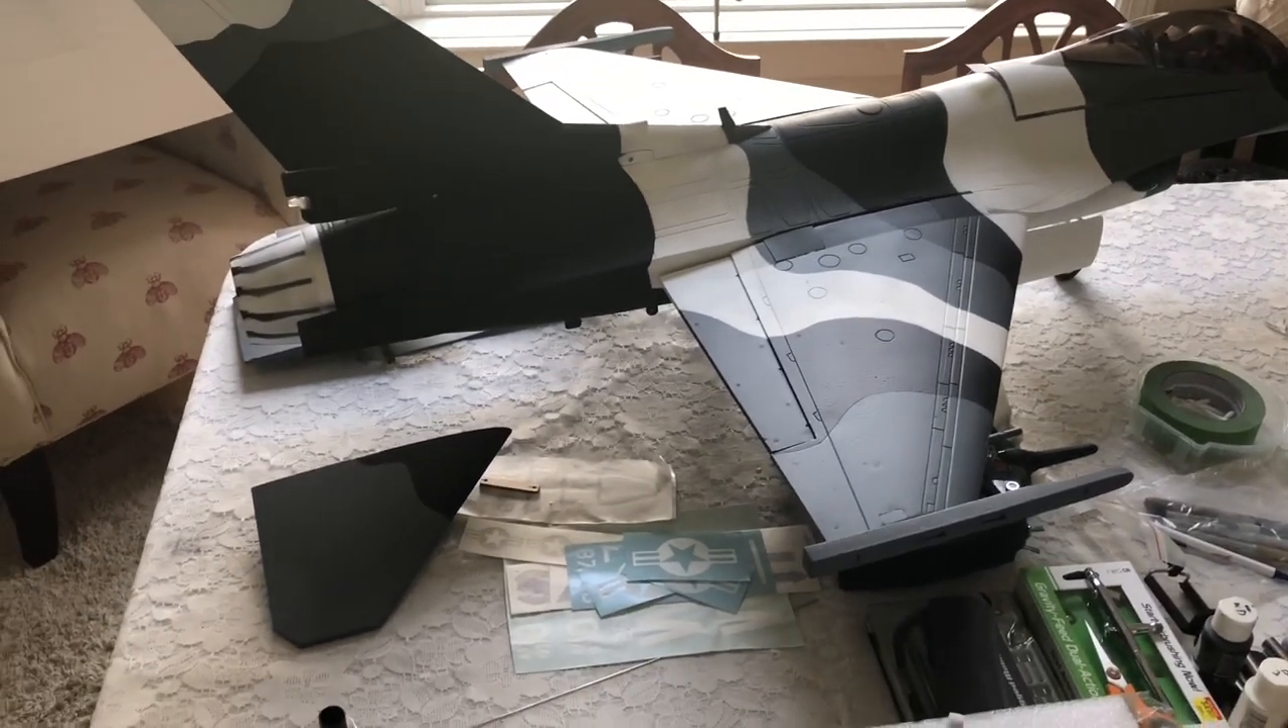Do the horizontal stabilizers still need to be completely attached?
Yes.